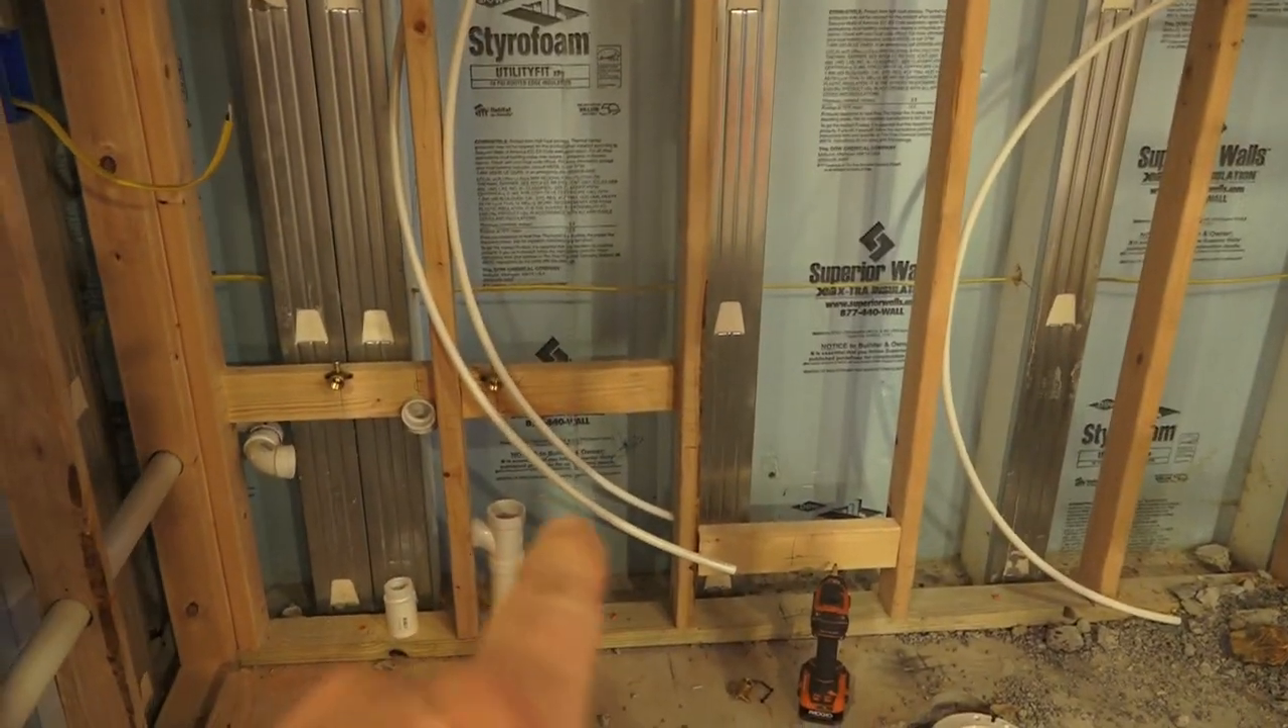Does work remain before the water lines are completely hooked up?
Yes.